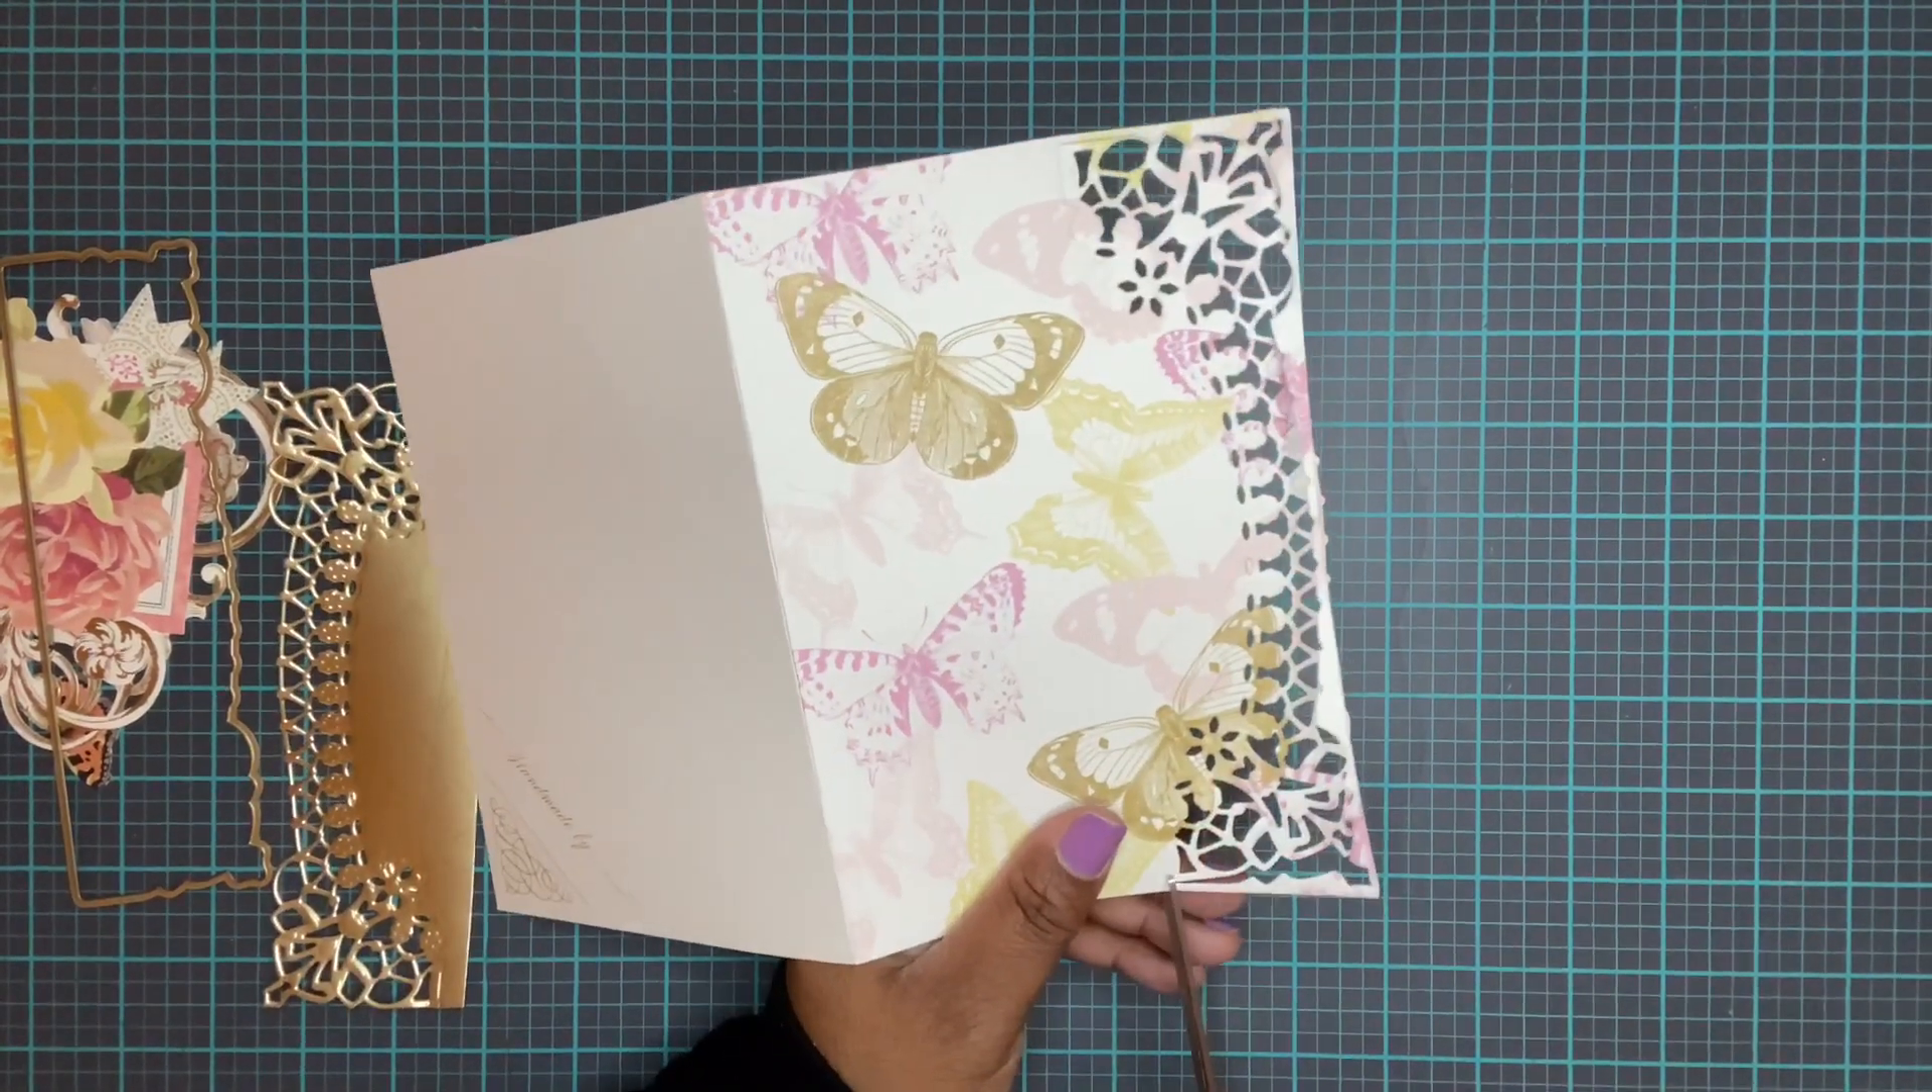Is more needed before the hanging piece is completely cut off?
Yes.